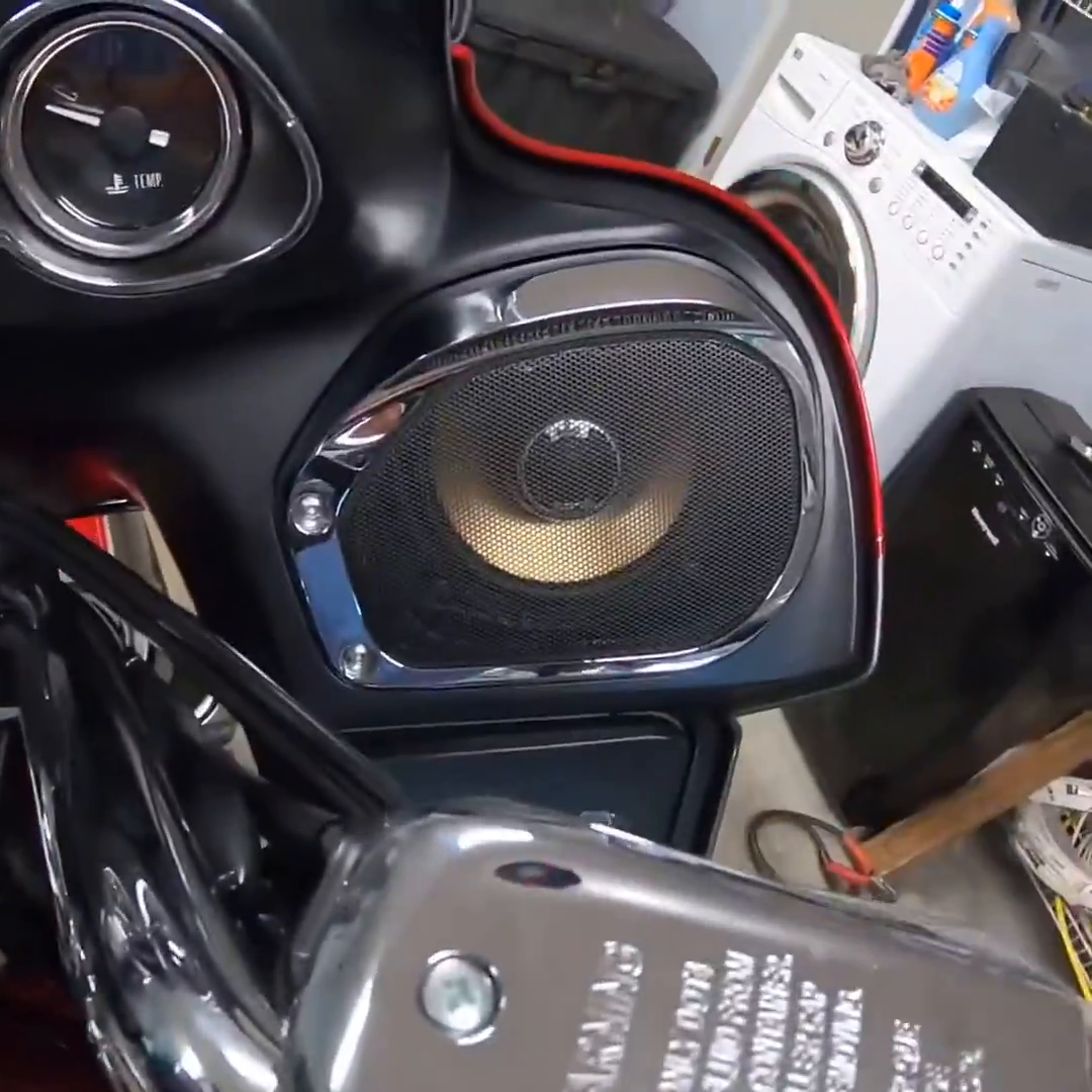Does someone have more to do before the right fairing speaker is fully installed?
No.